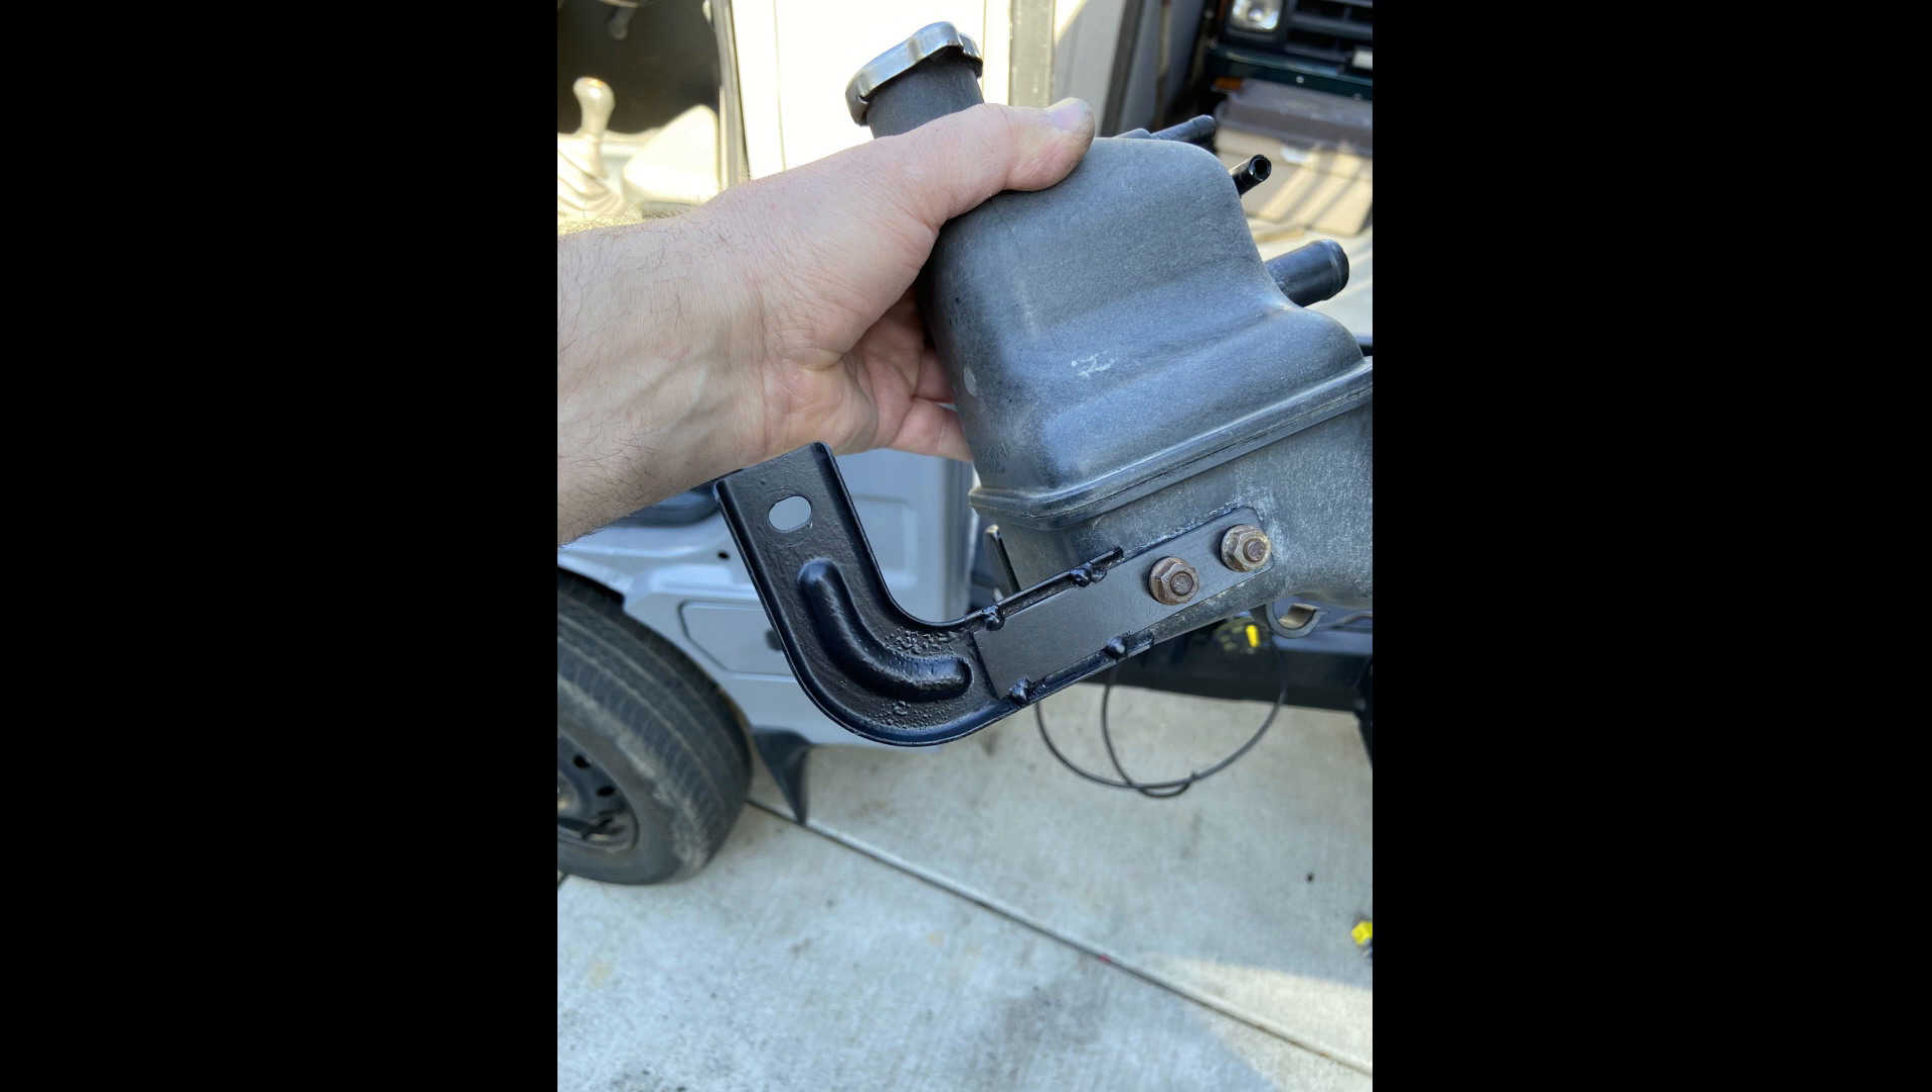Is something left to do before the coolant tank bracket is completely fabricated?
No.